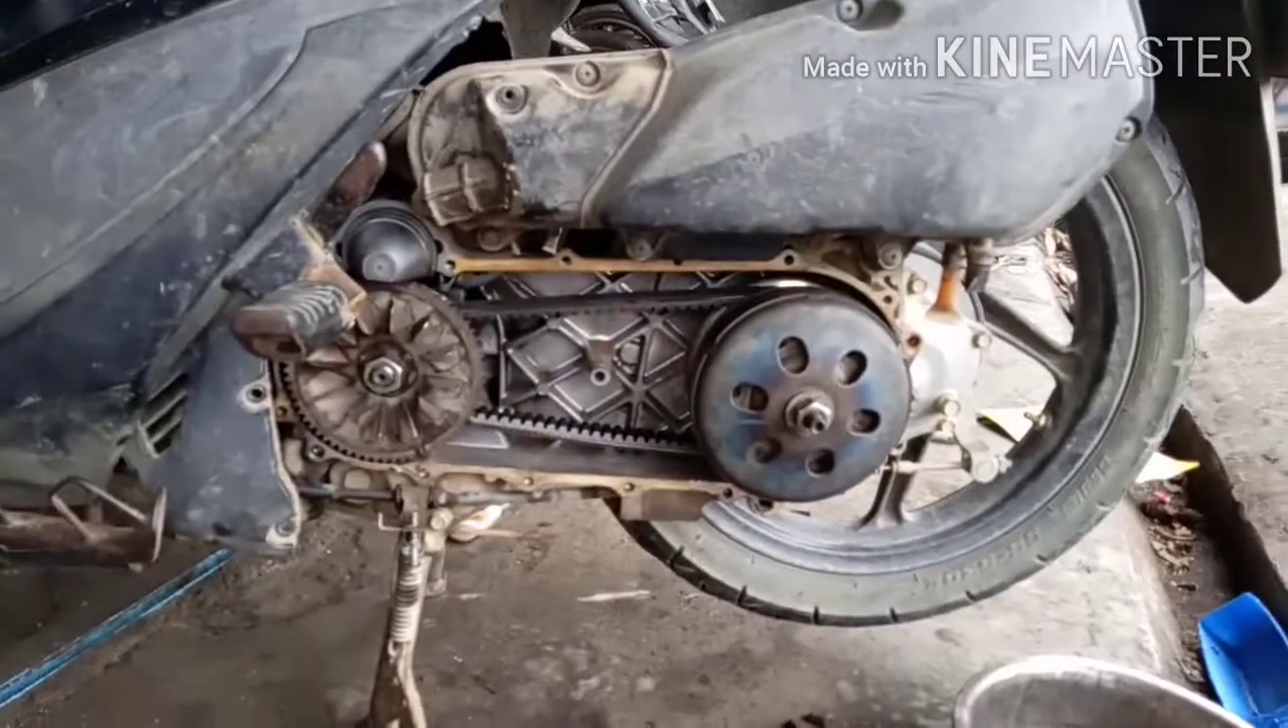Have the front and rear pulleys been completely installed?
Yes.